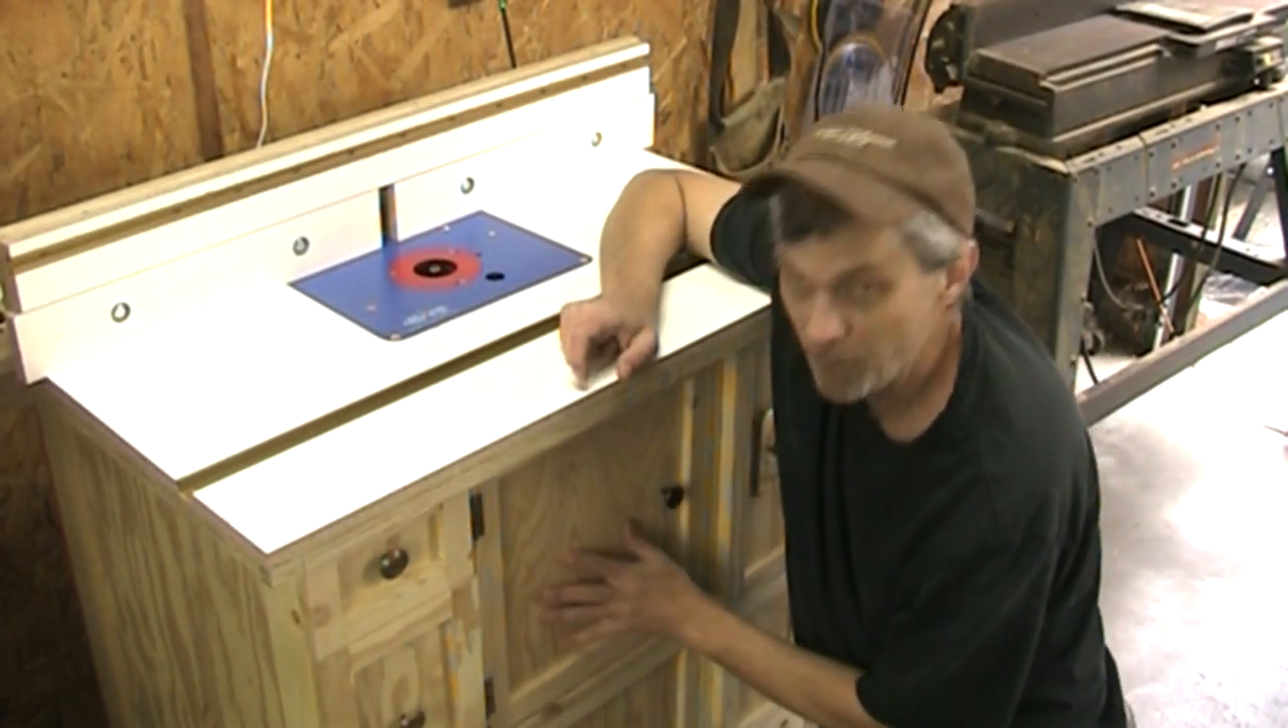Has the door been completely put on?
Yes.